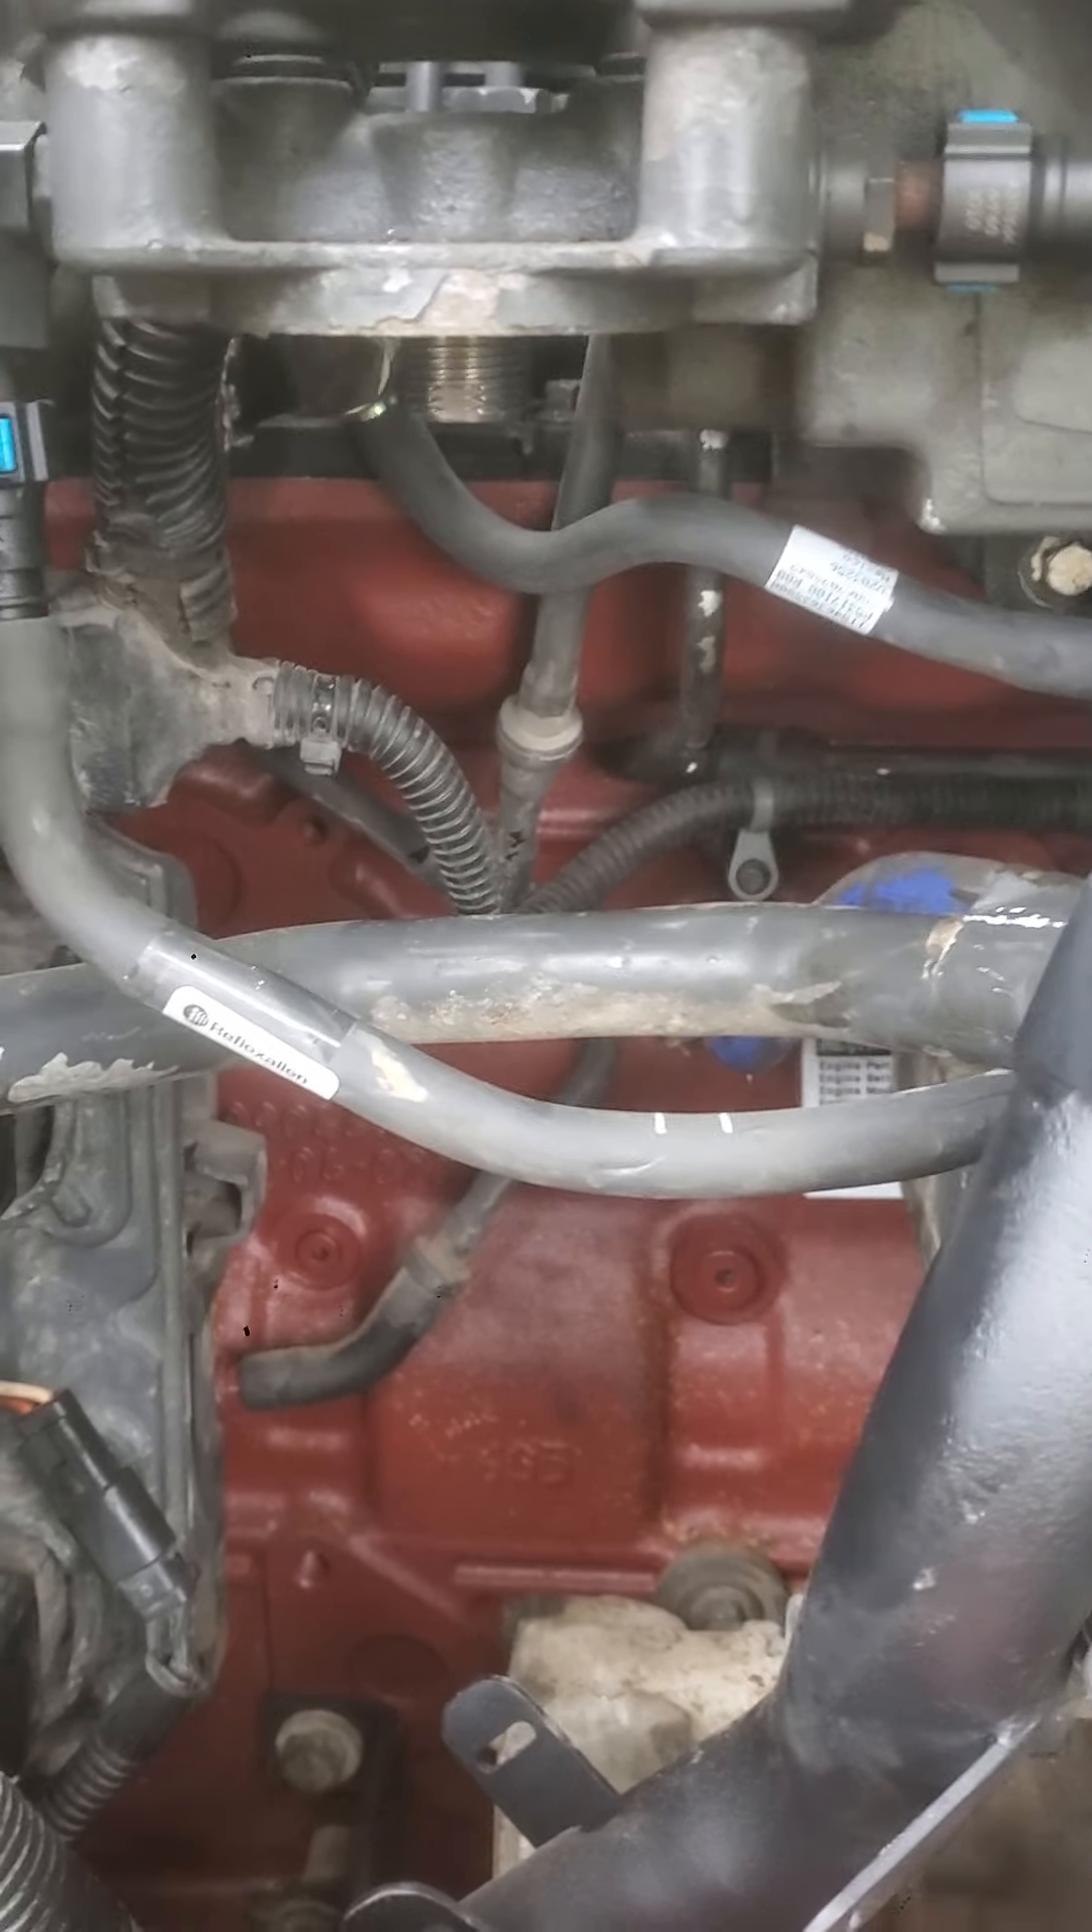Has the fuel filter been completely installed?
No.